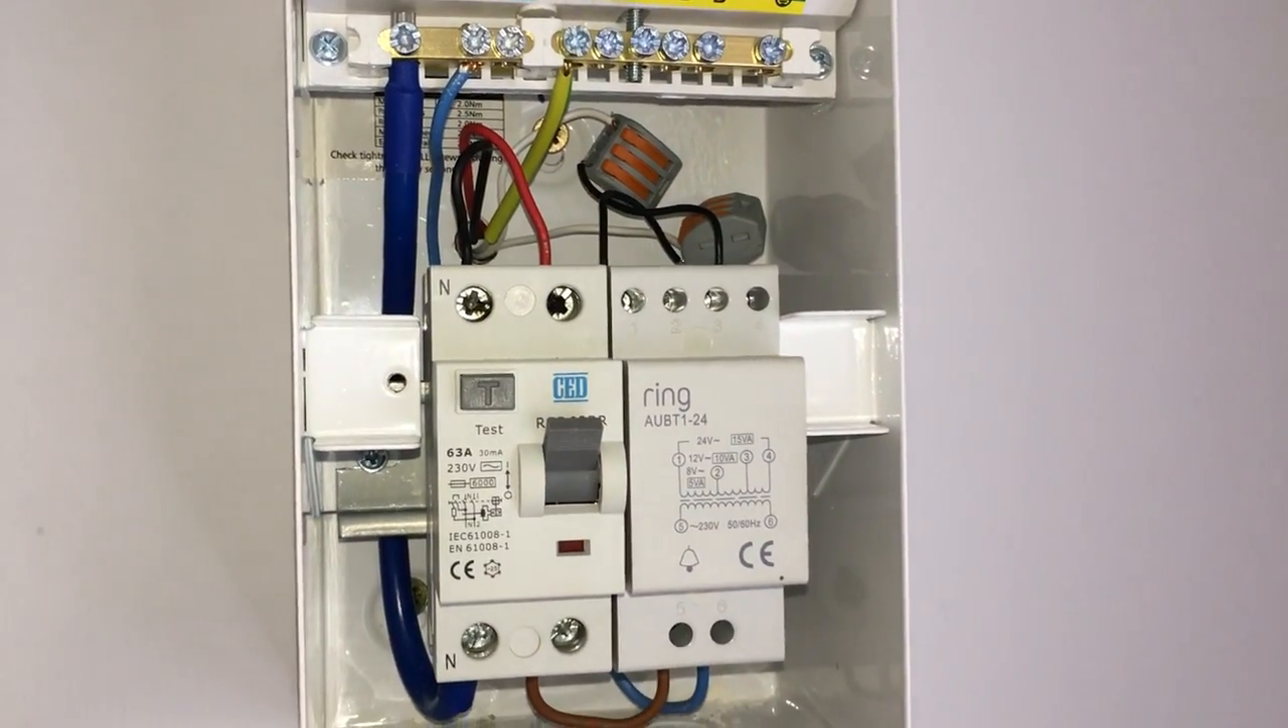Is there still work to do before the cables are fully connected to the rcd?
No.